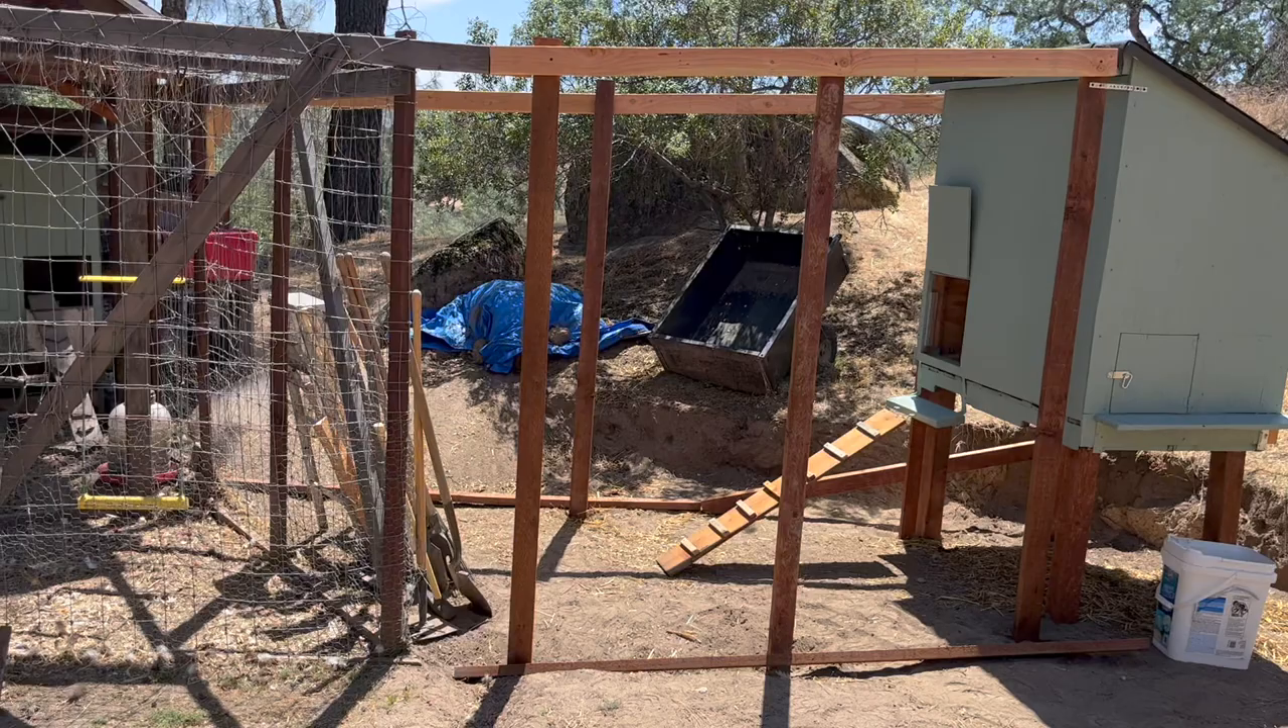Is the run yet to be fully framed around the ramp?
No.